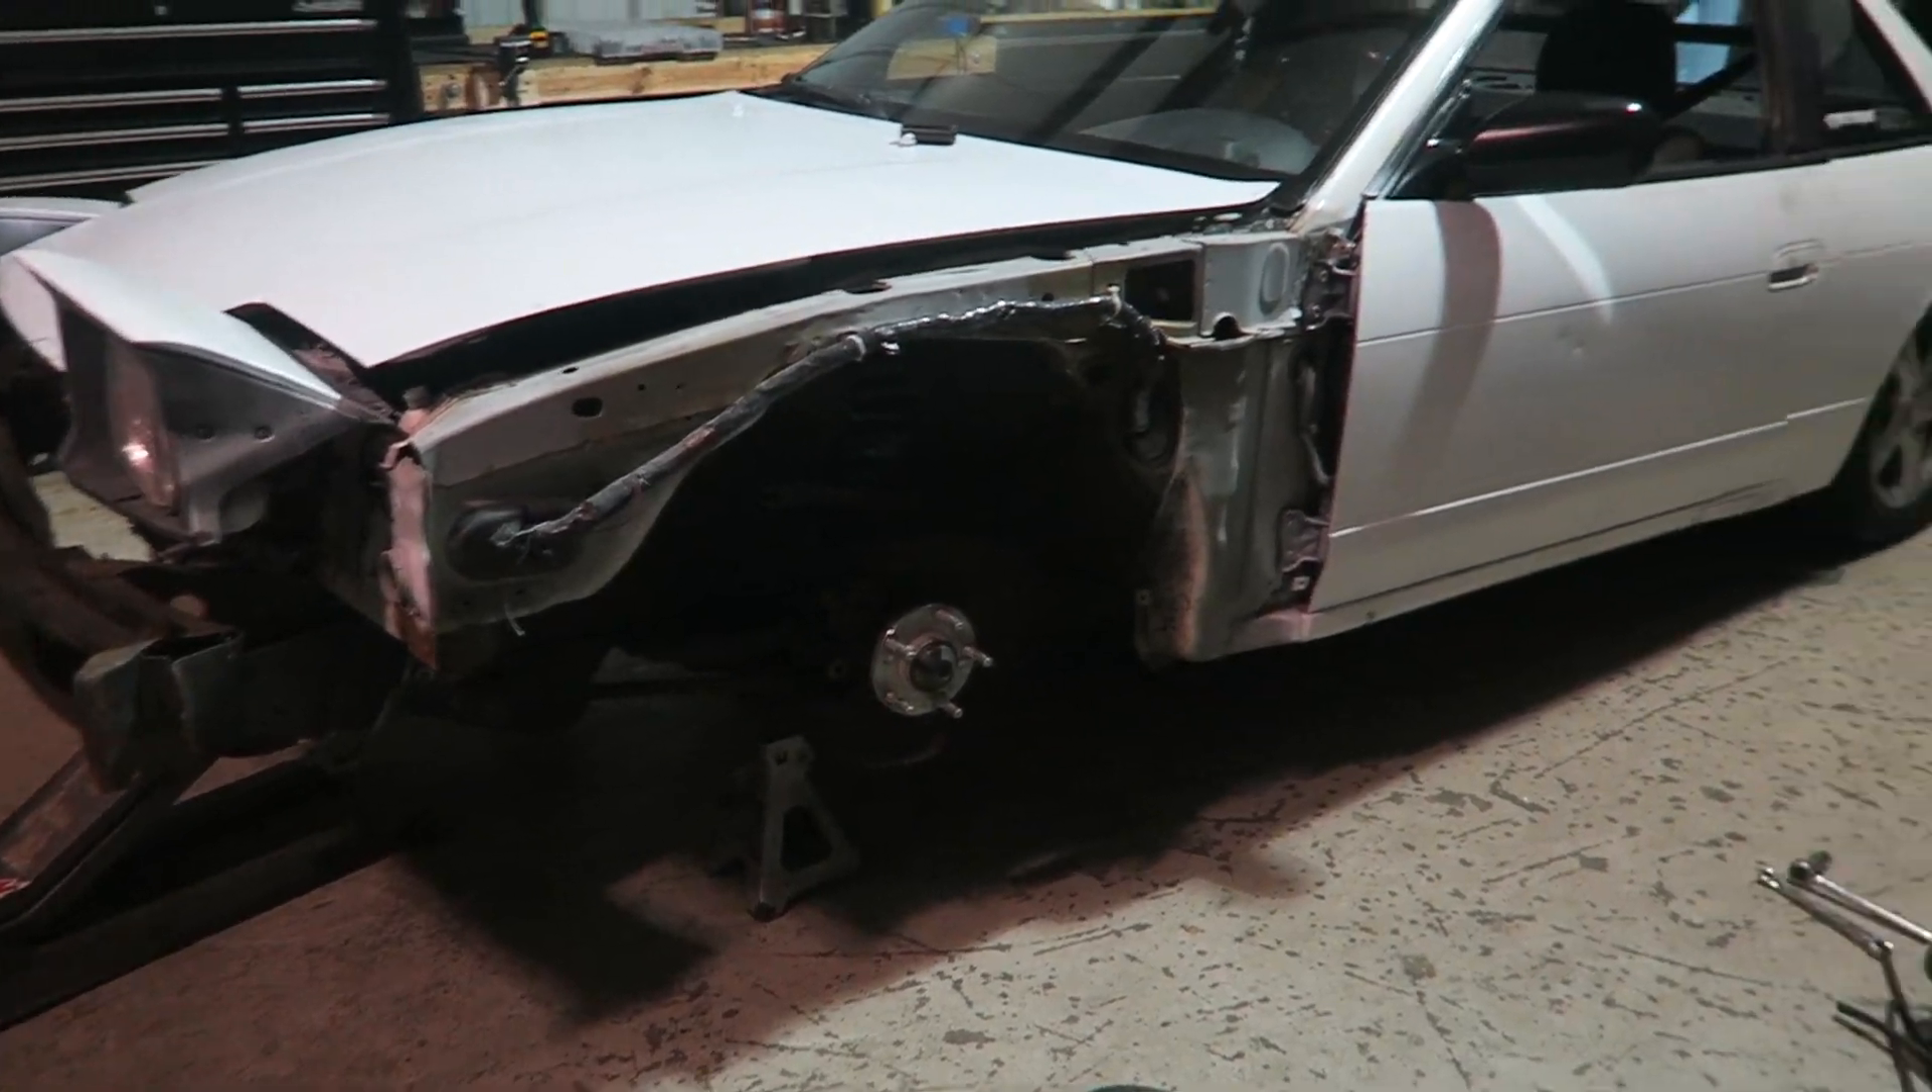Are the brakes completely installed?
No.